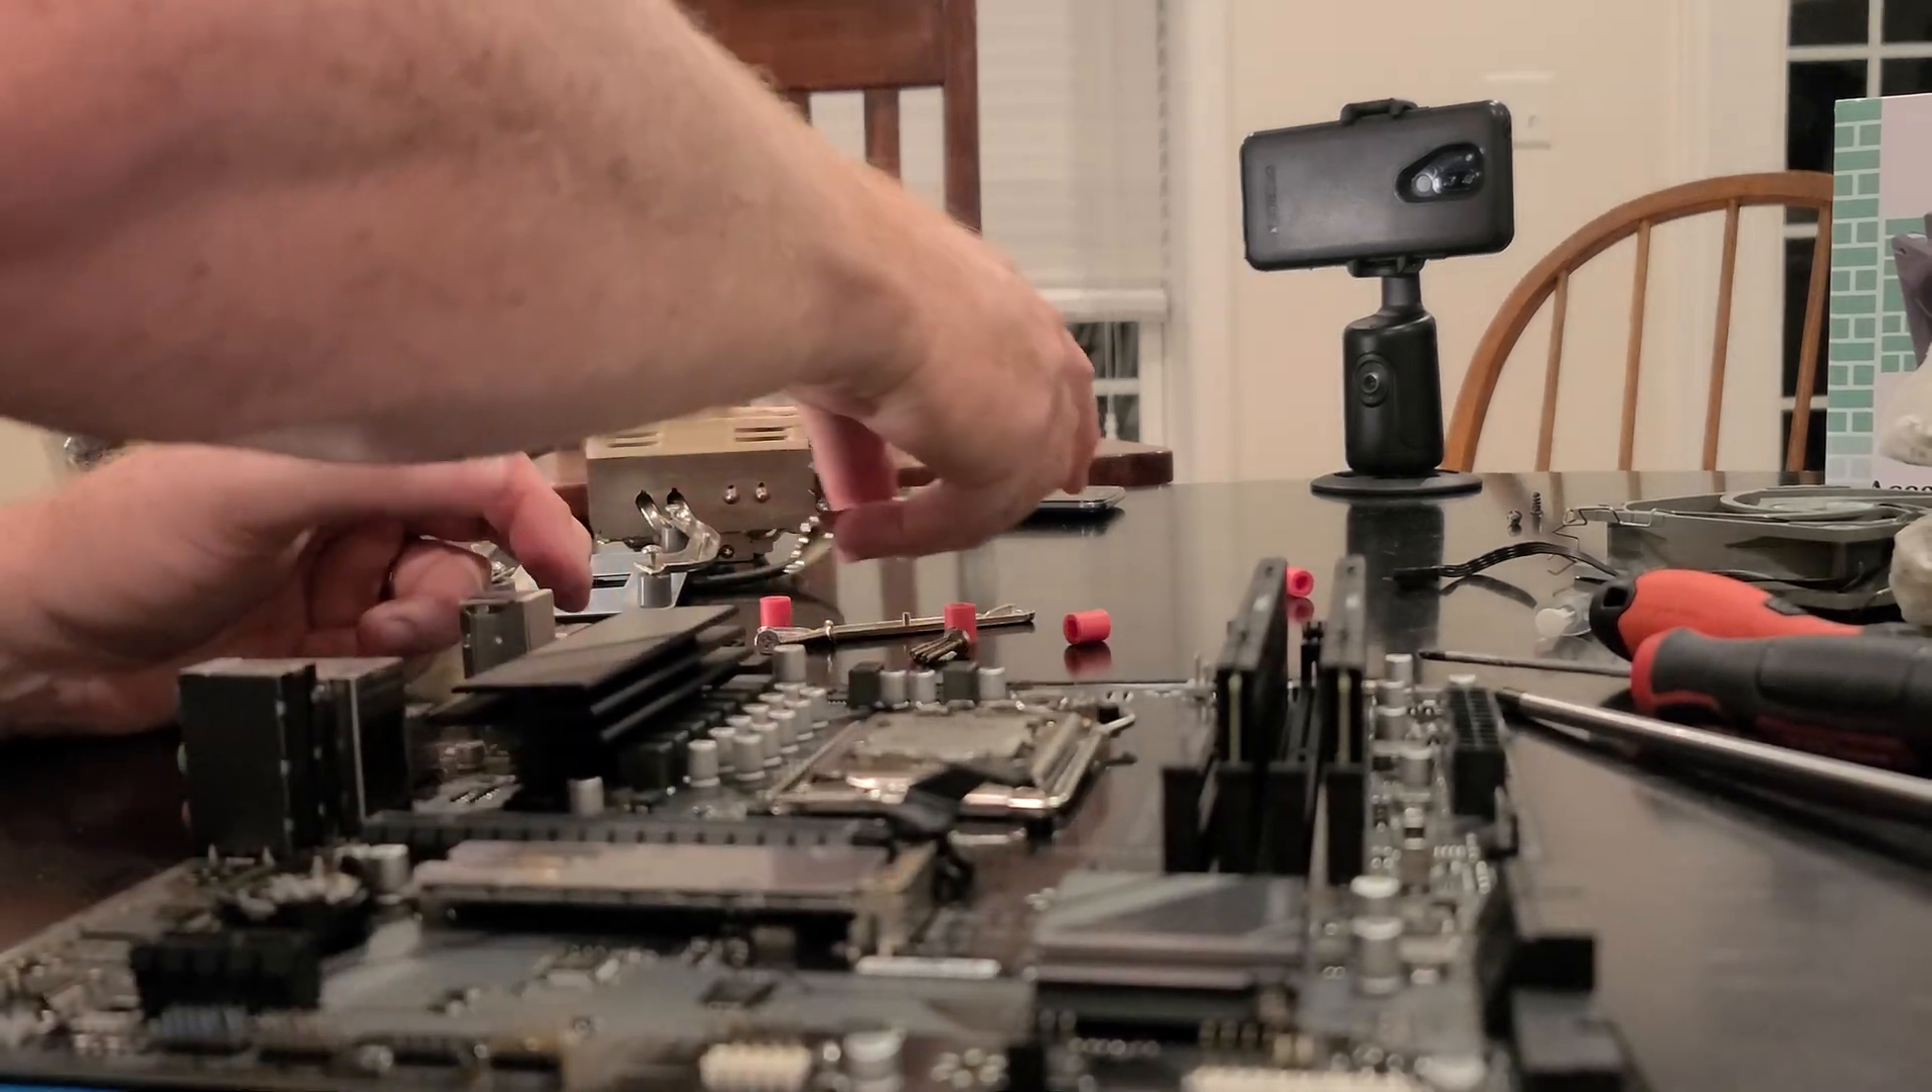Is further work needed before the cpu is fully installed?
No.